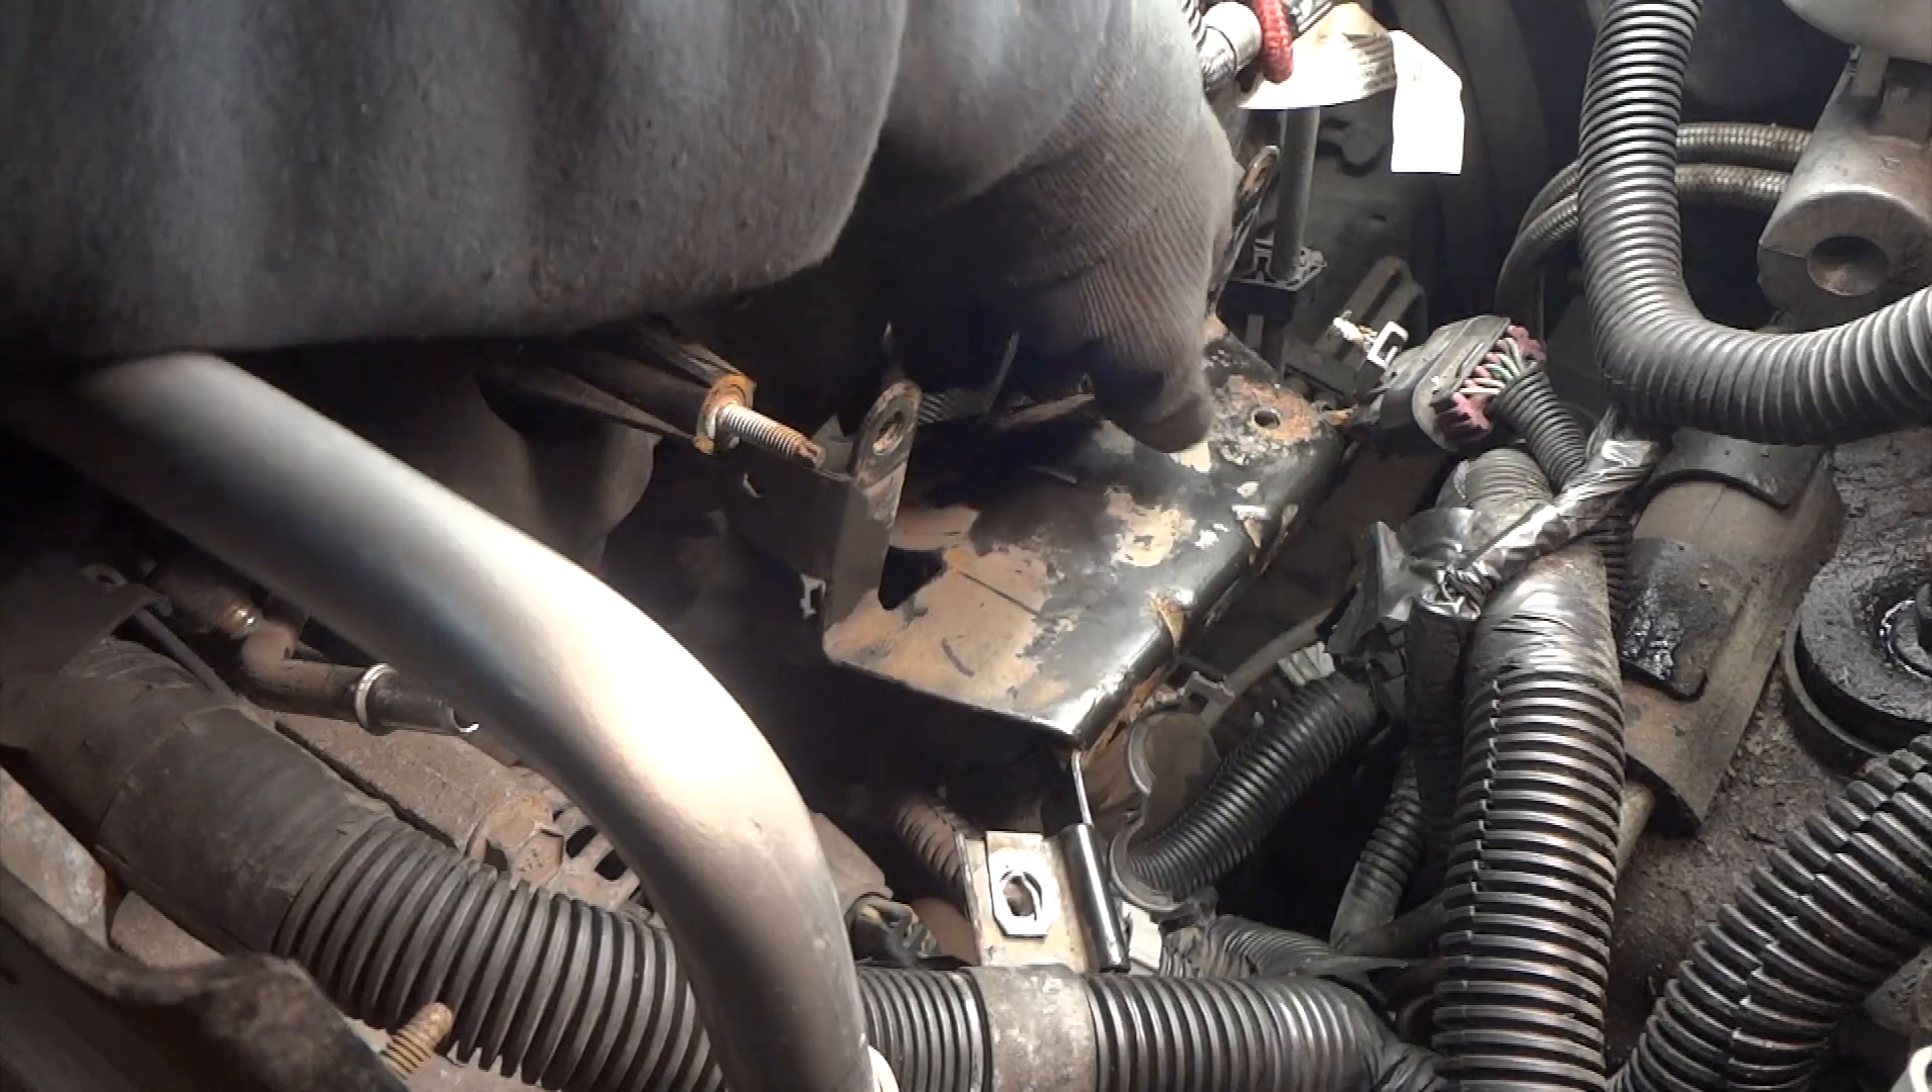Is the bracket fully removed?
No.